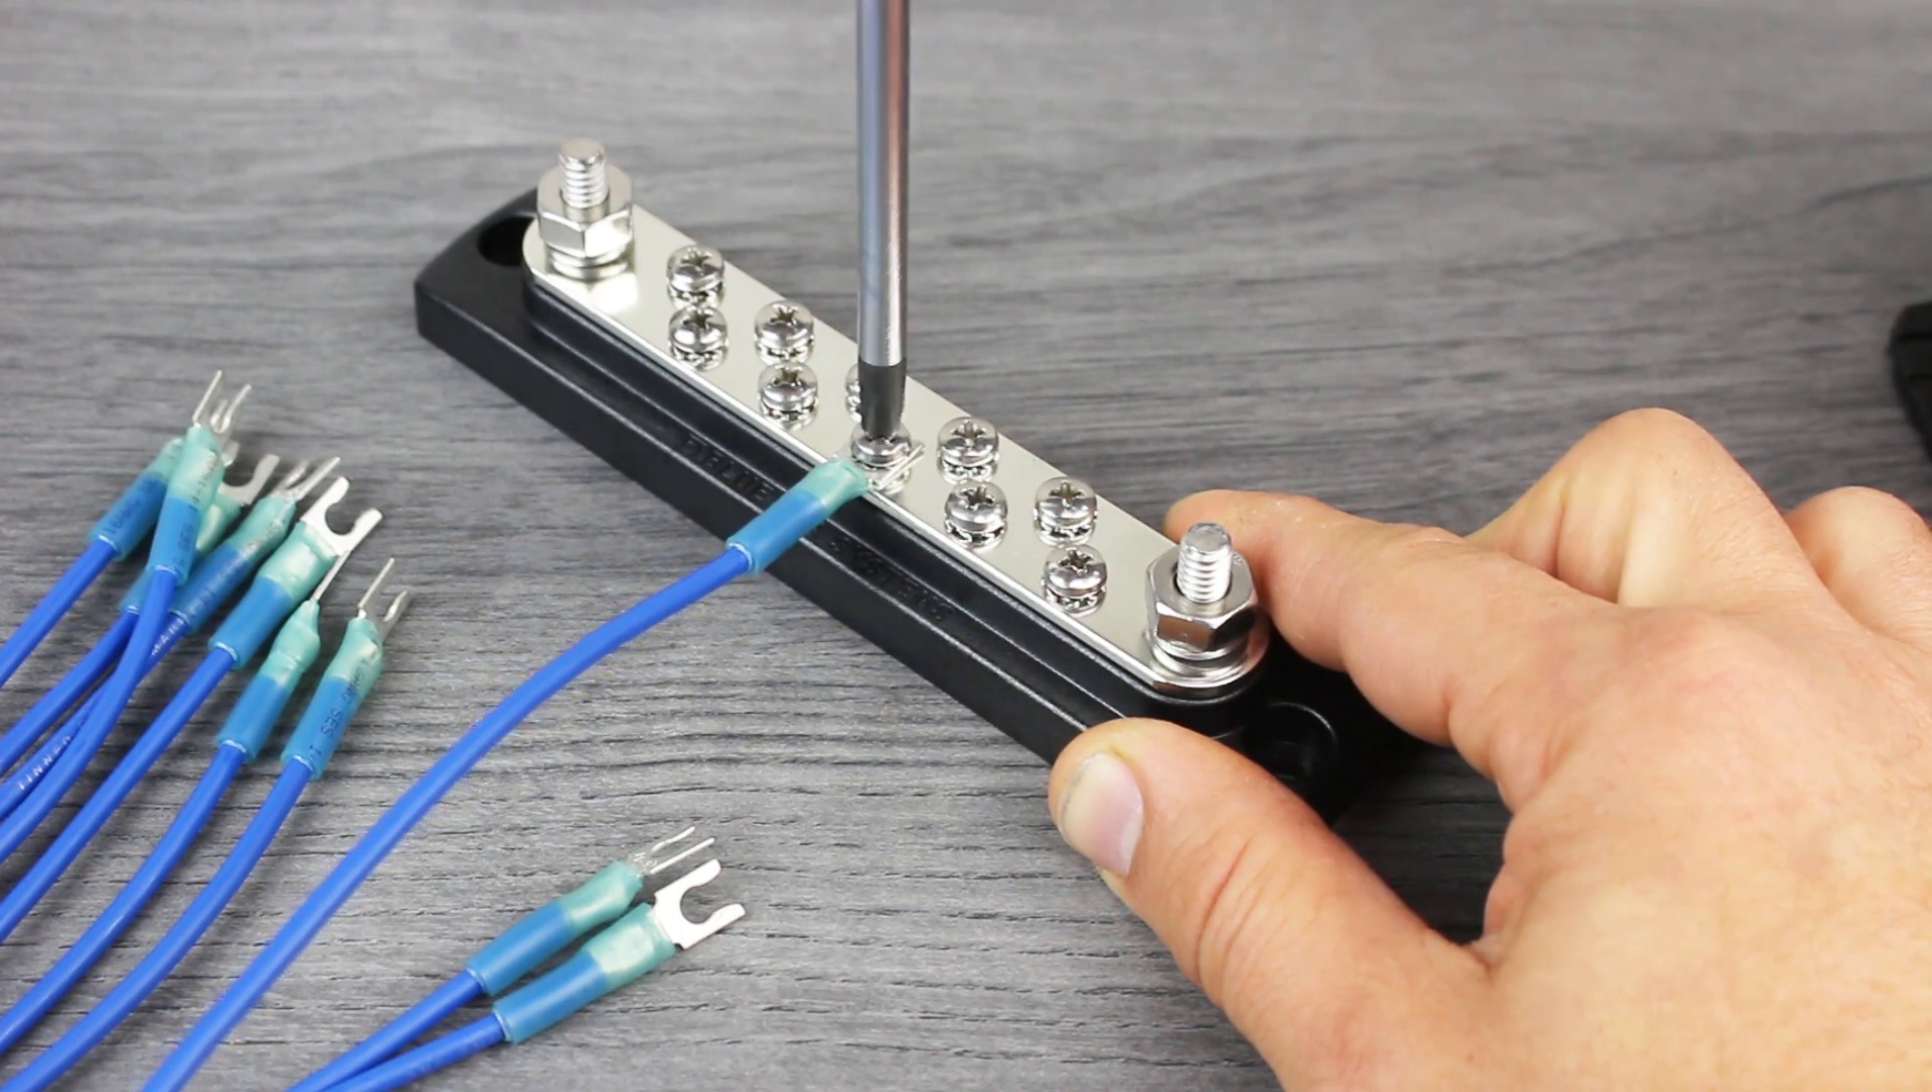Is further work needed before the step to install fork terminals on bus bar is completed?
Yes.